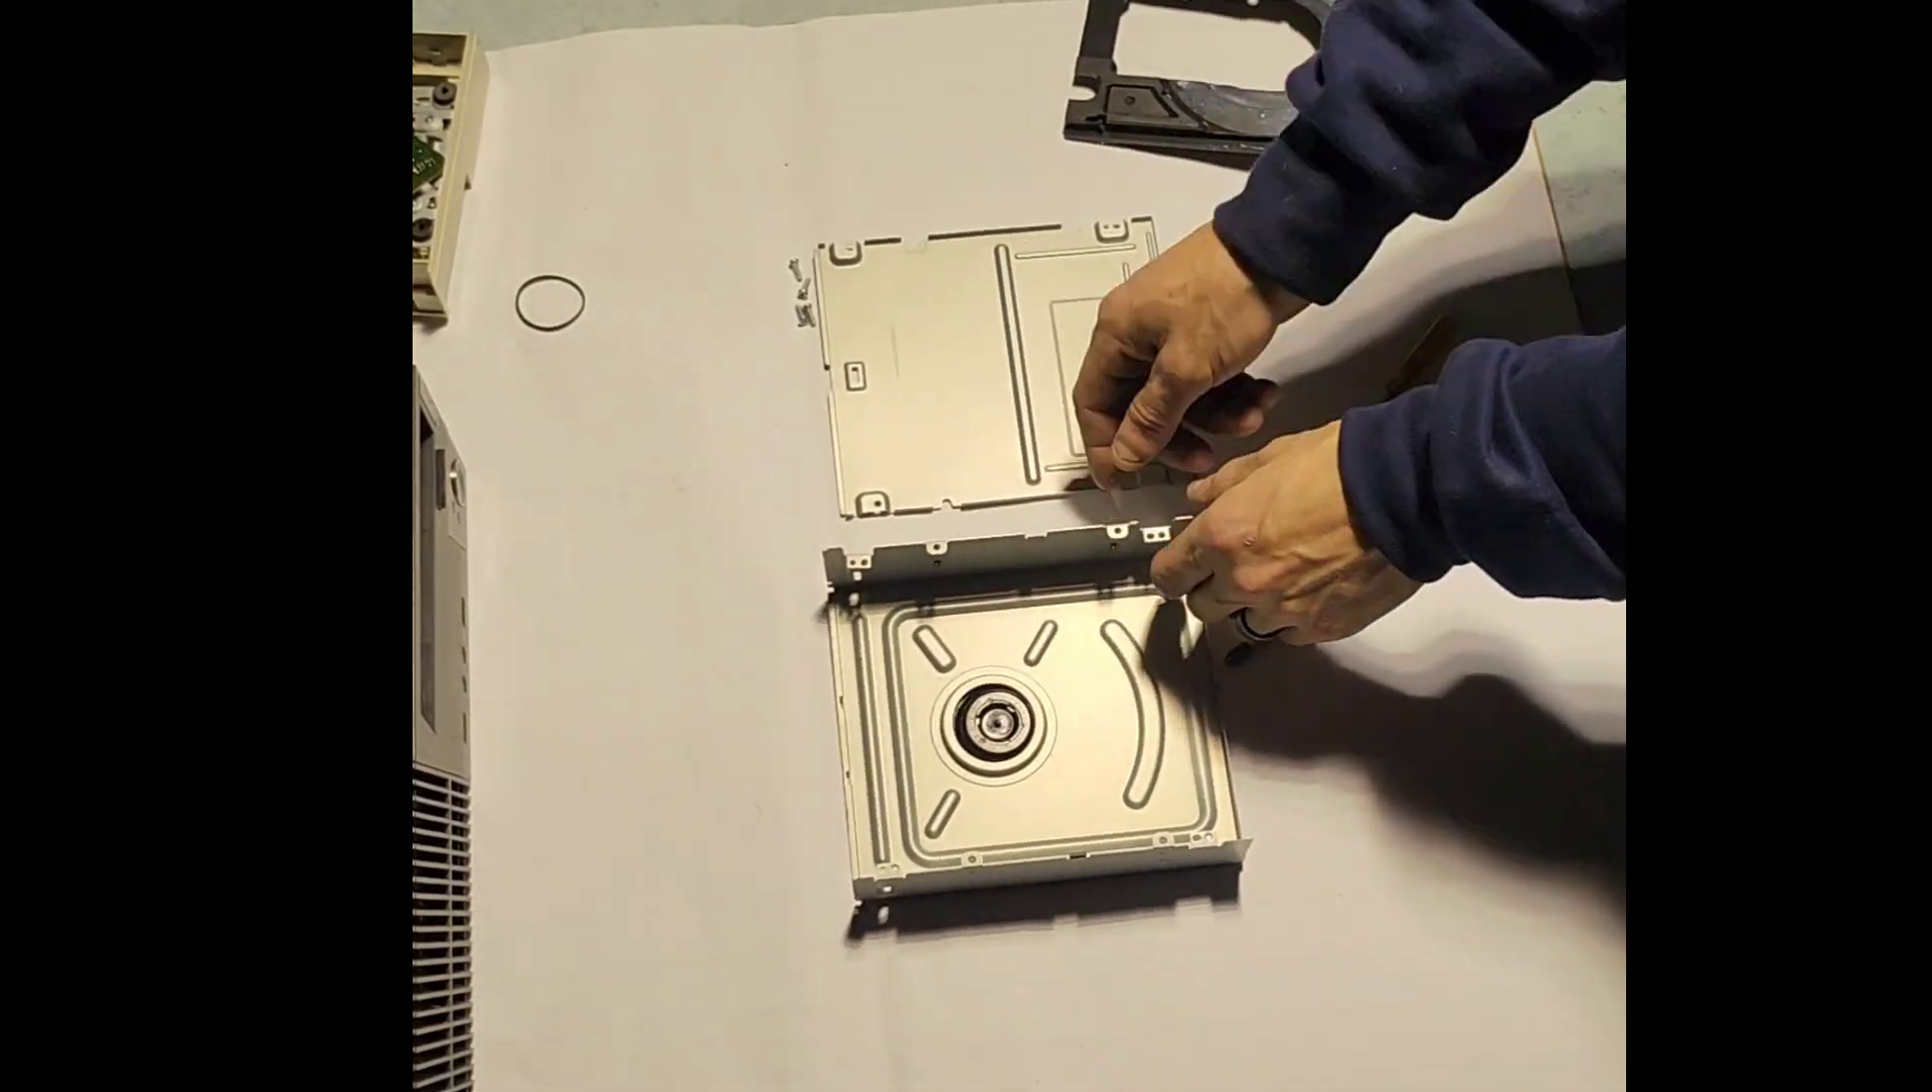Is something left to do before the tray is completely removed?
No.